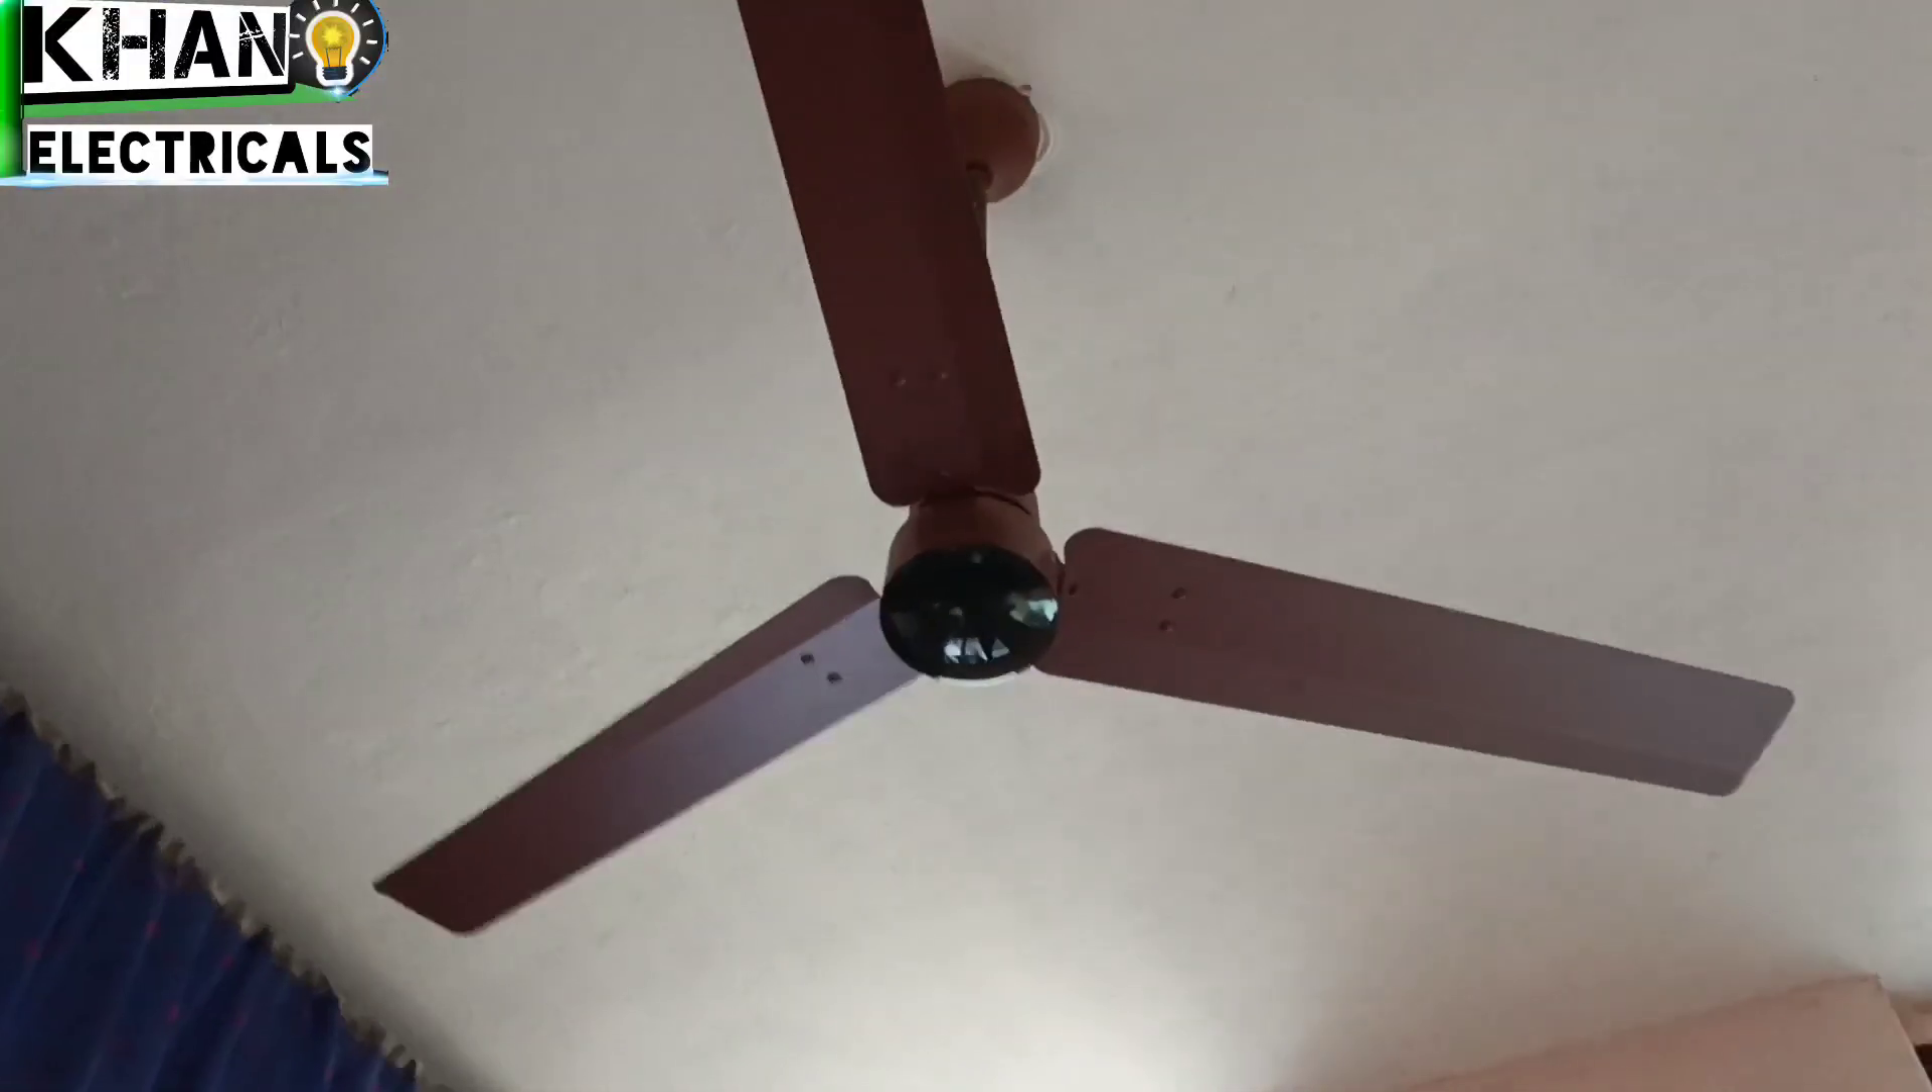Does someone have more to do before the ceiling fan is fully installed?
No.